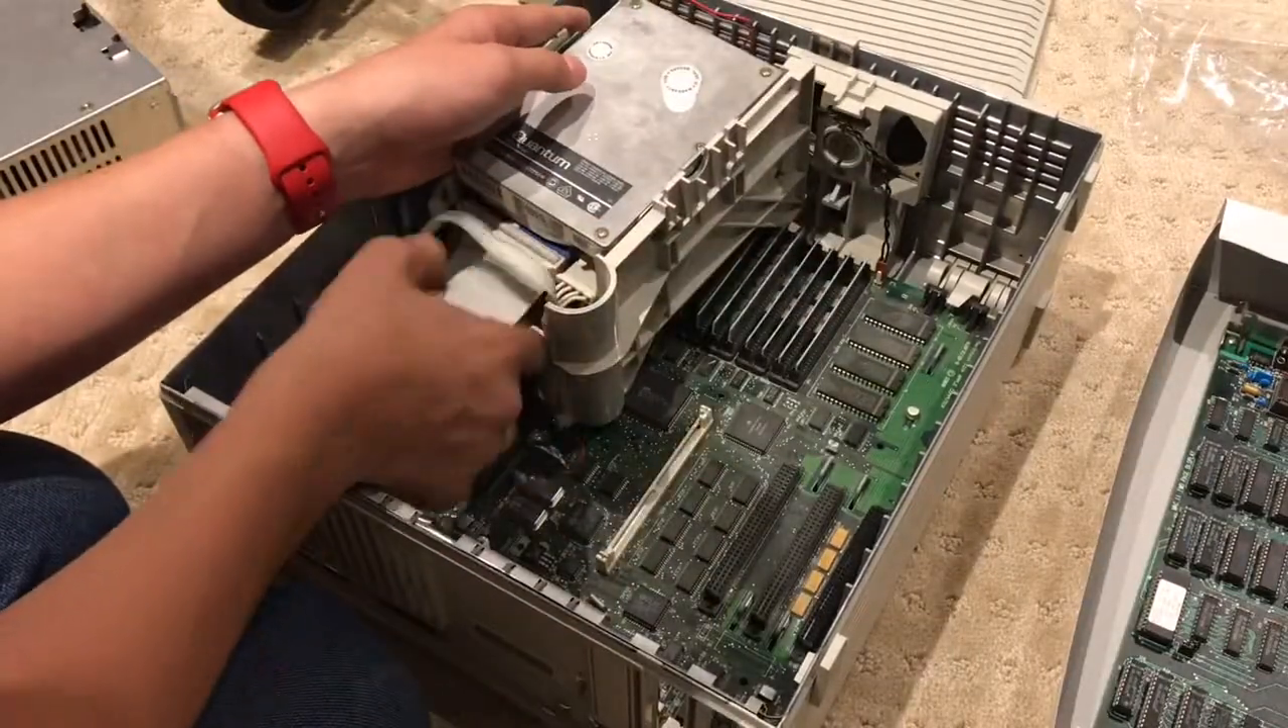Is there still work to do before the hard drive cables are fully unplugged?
Yes.